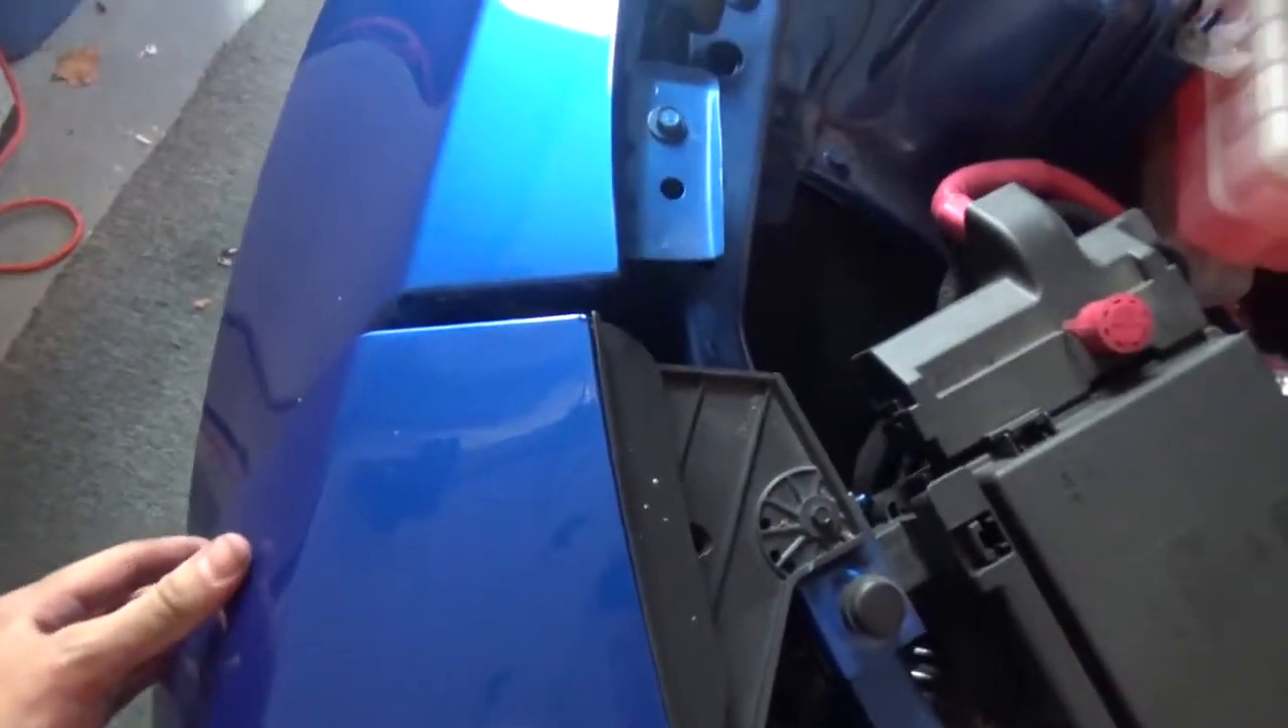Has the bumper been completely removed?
No.